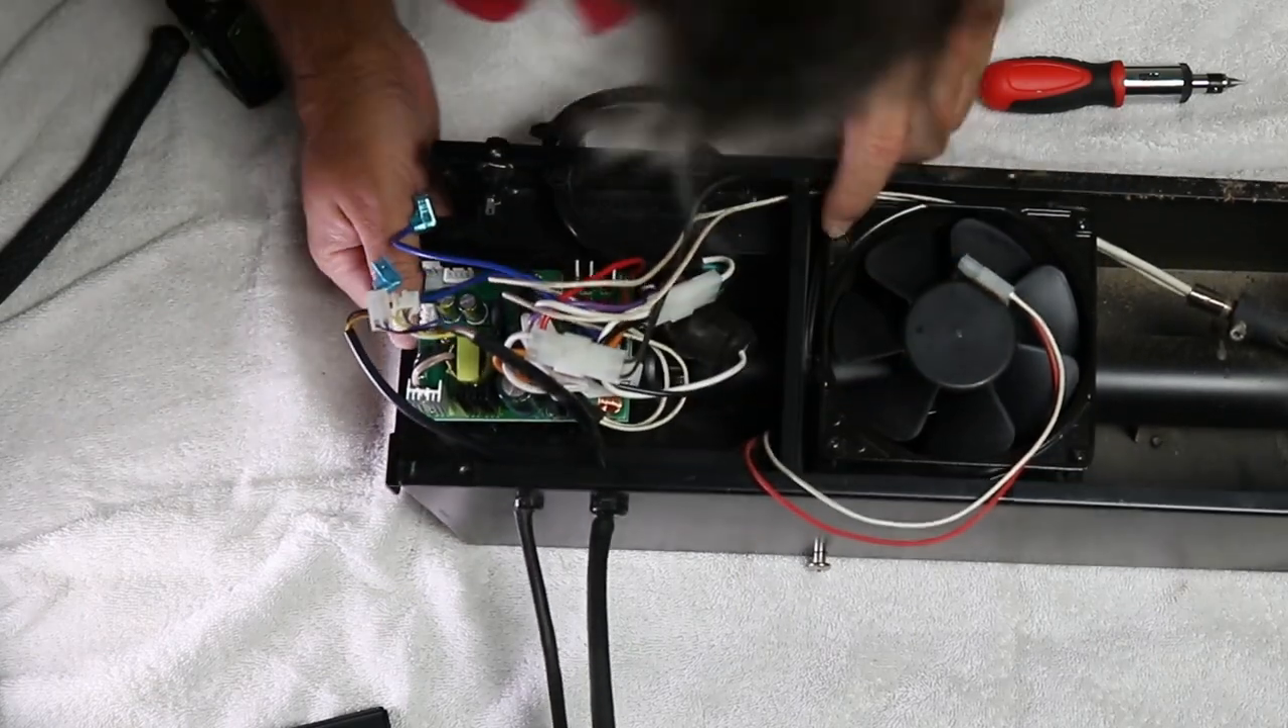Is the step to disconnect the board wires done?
No.